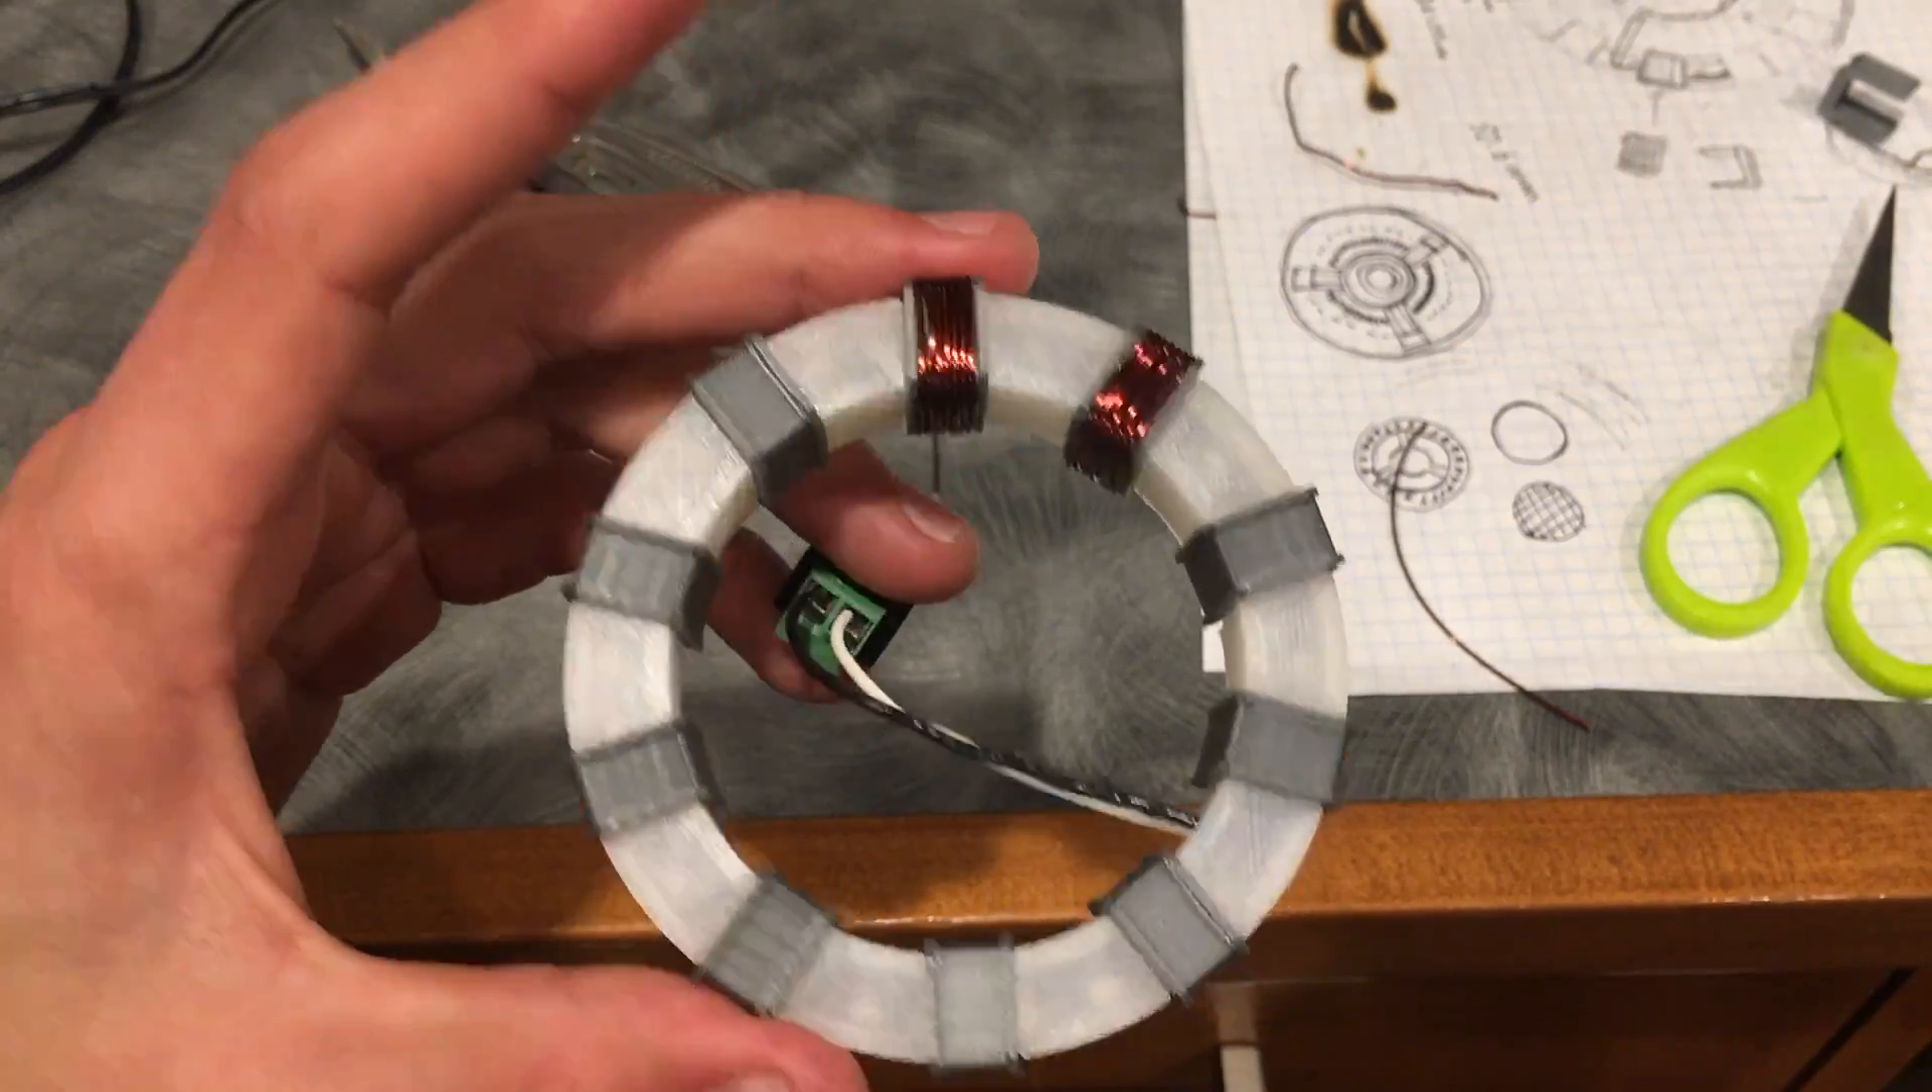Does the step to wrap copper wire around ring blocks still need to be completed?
Yes.